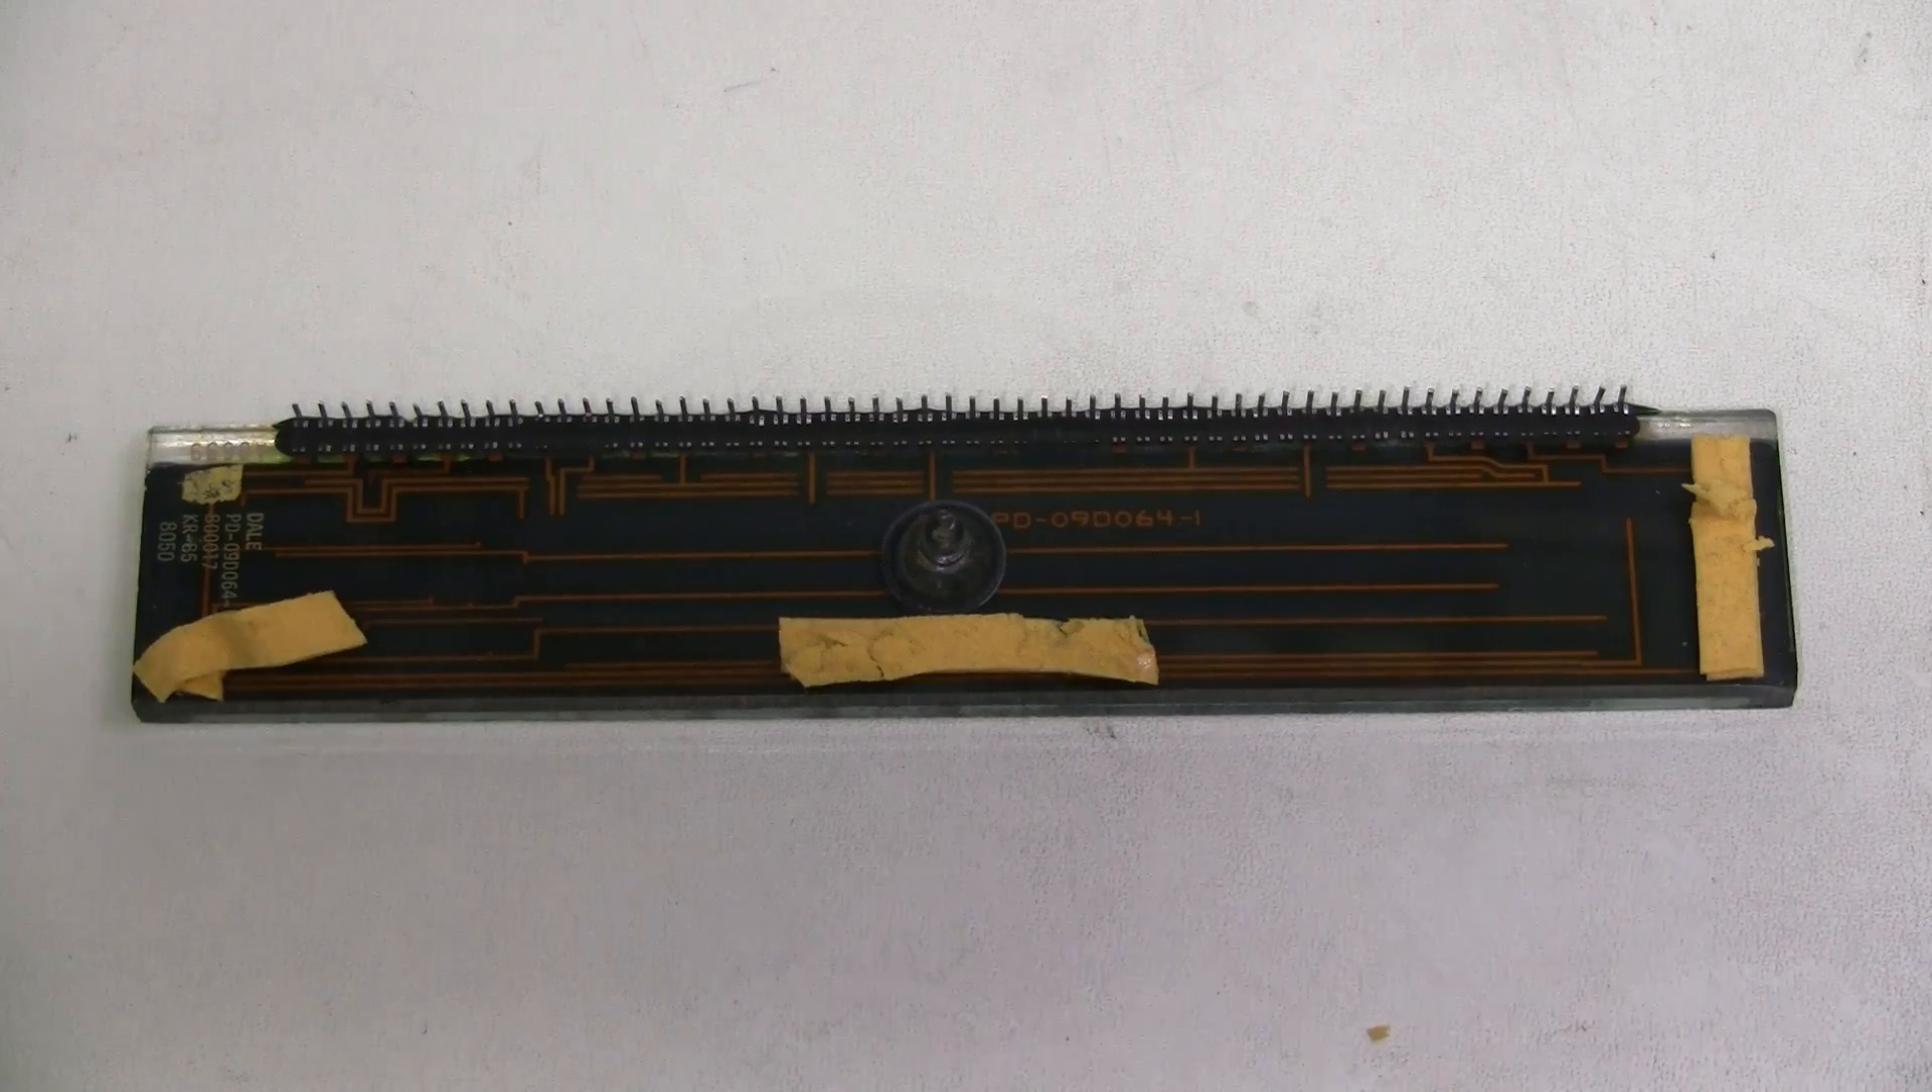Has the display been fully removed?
Yes.